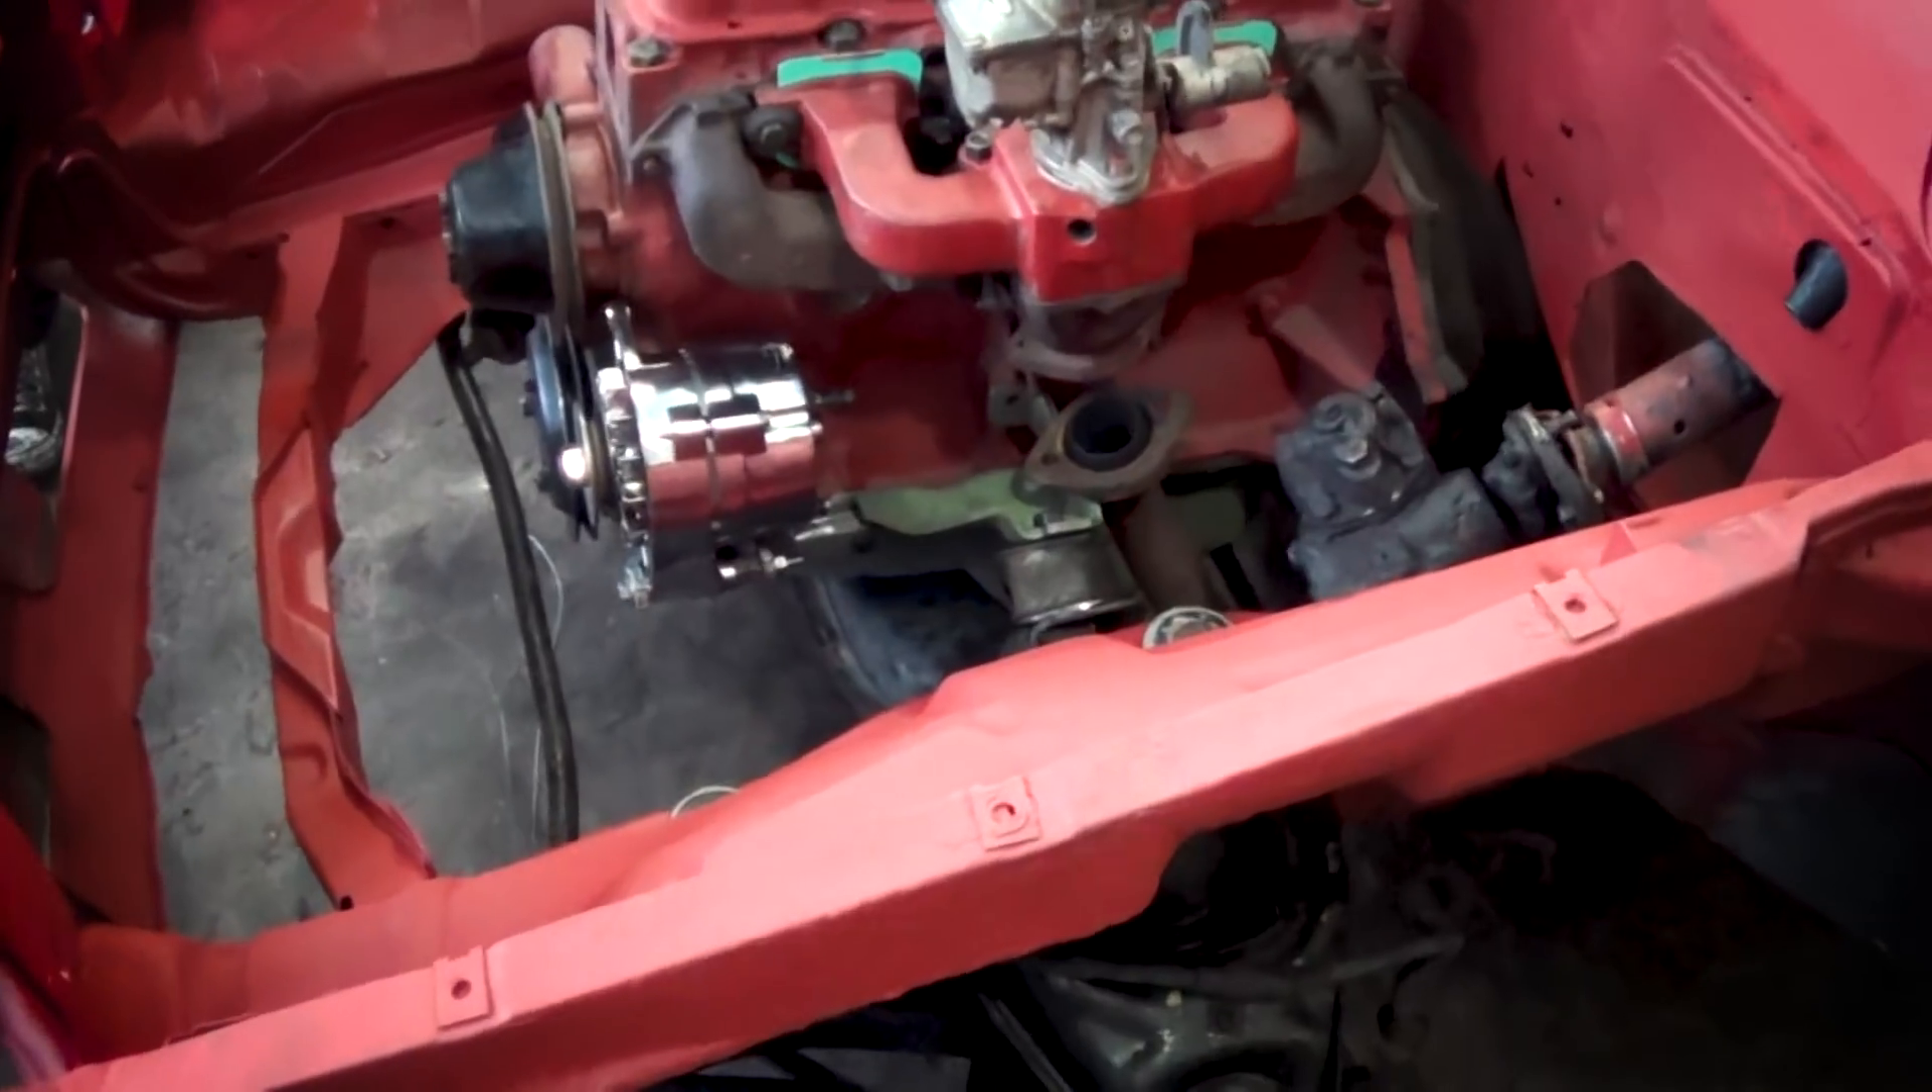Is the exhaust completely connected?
No.